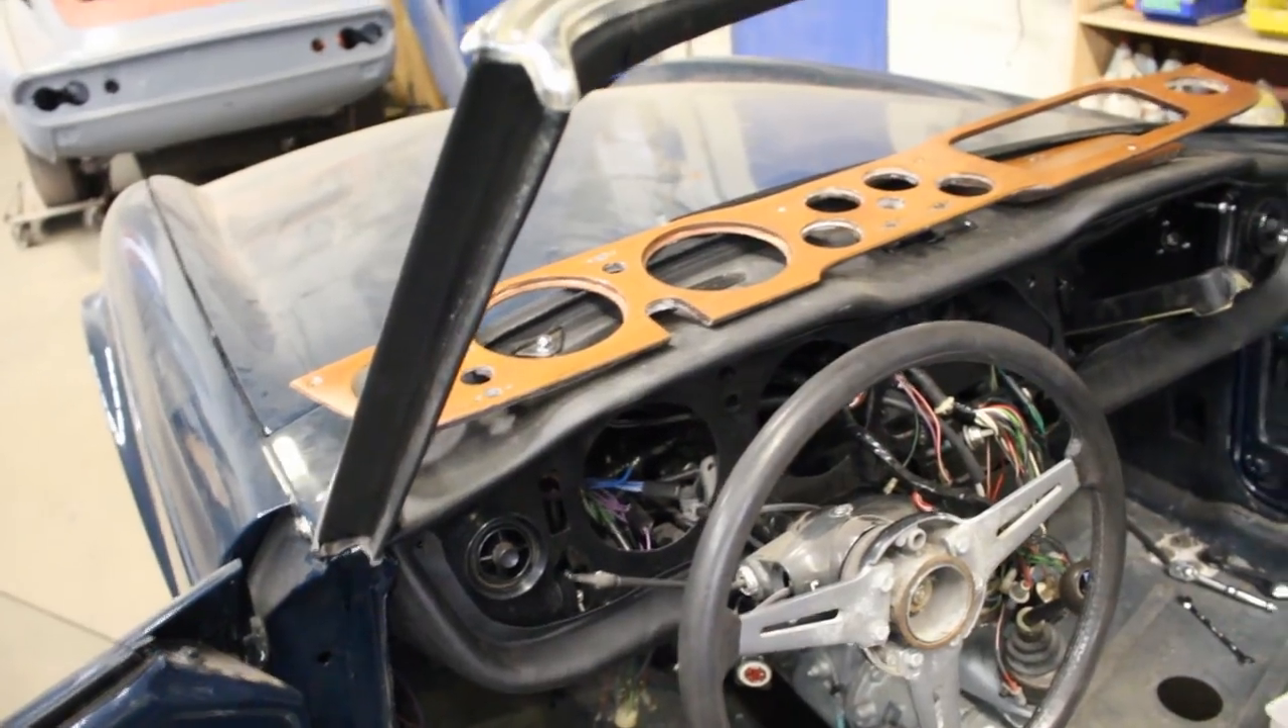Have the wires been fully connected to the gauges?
No.